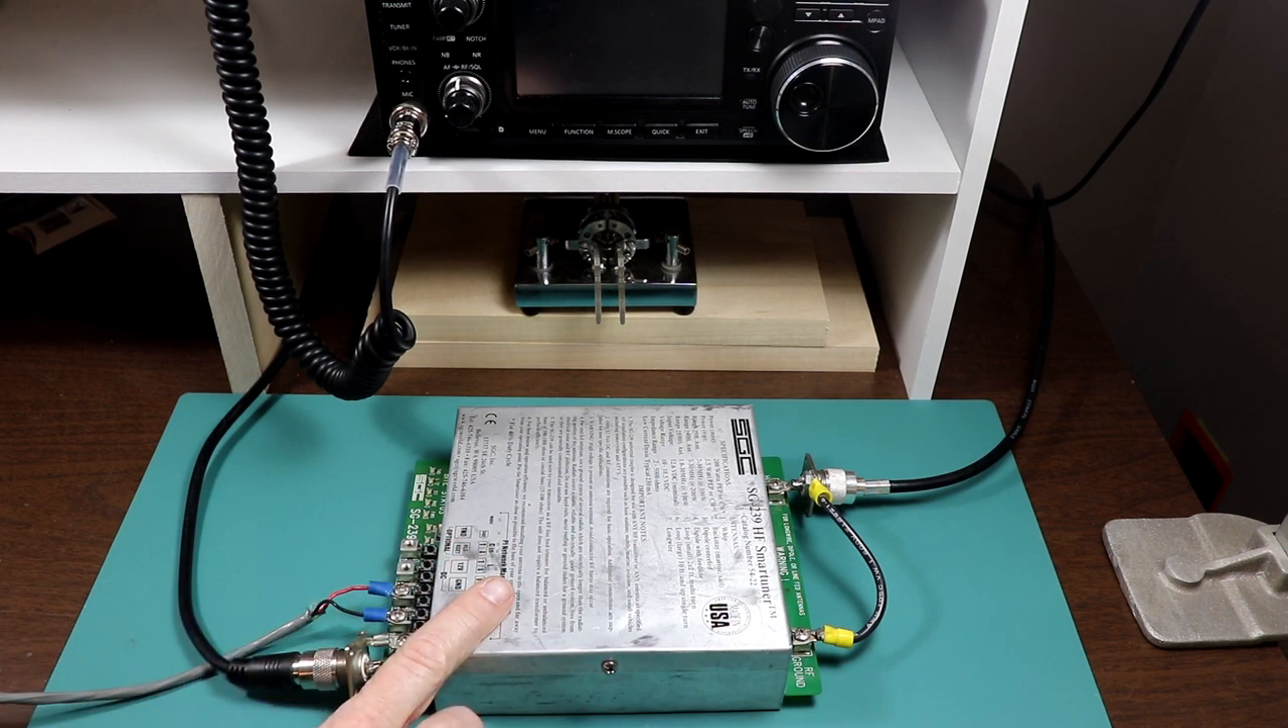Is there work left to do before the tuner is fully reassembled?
No.